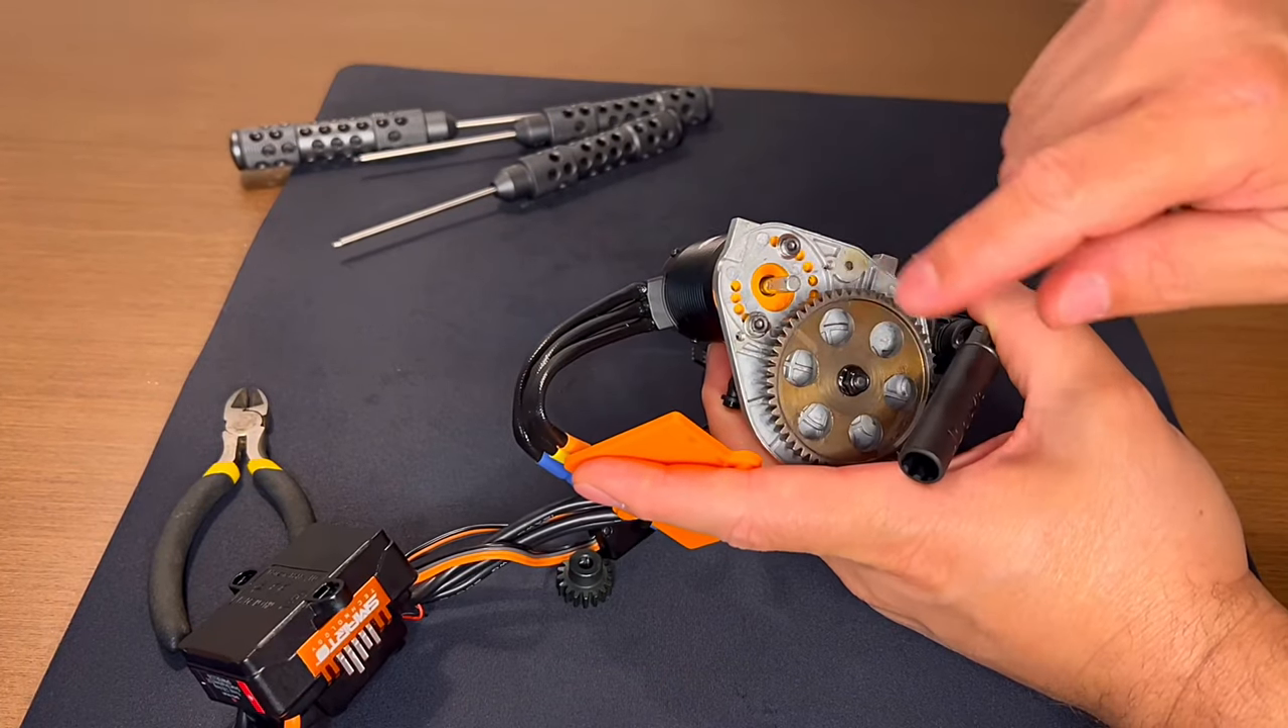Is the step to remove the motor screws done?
No.